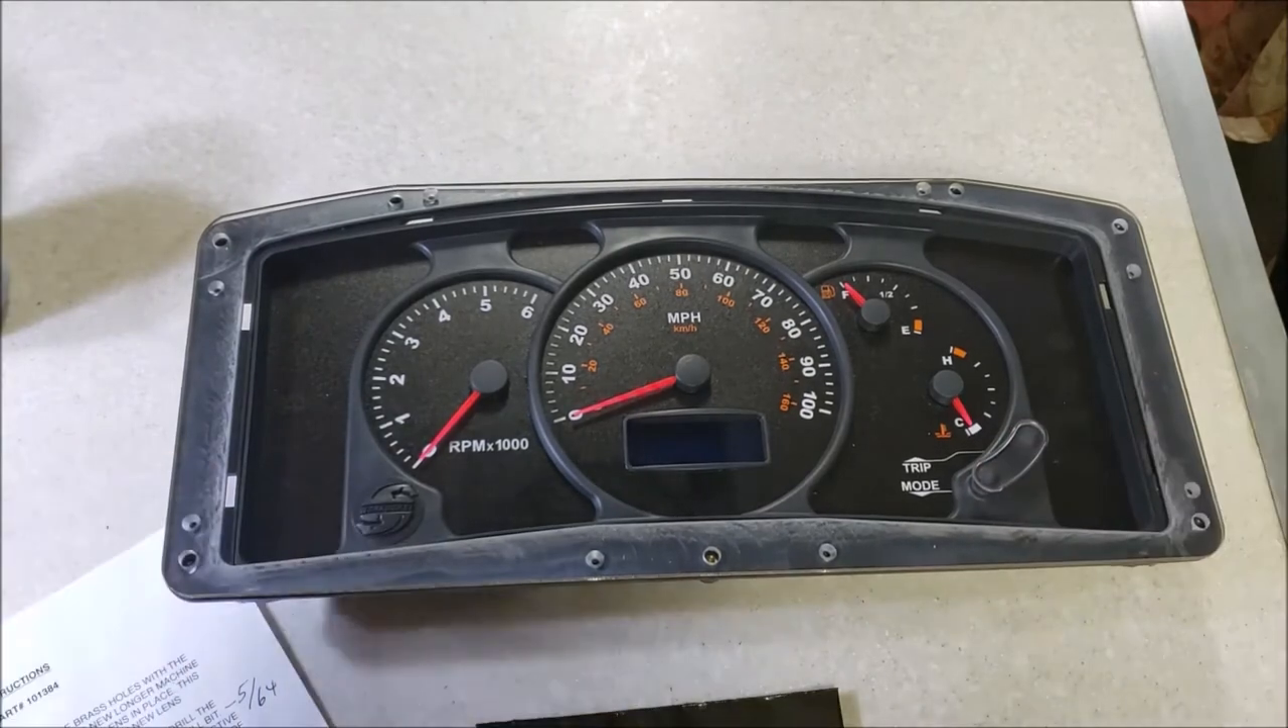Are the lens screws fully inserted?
No.